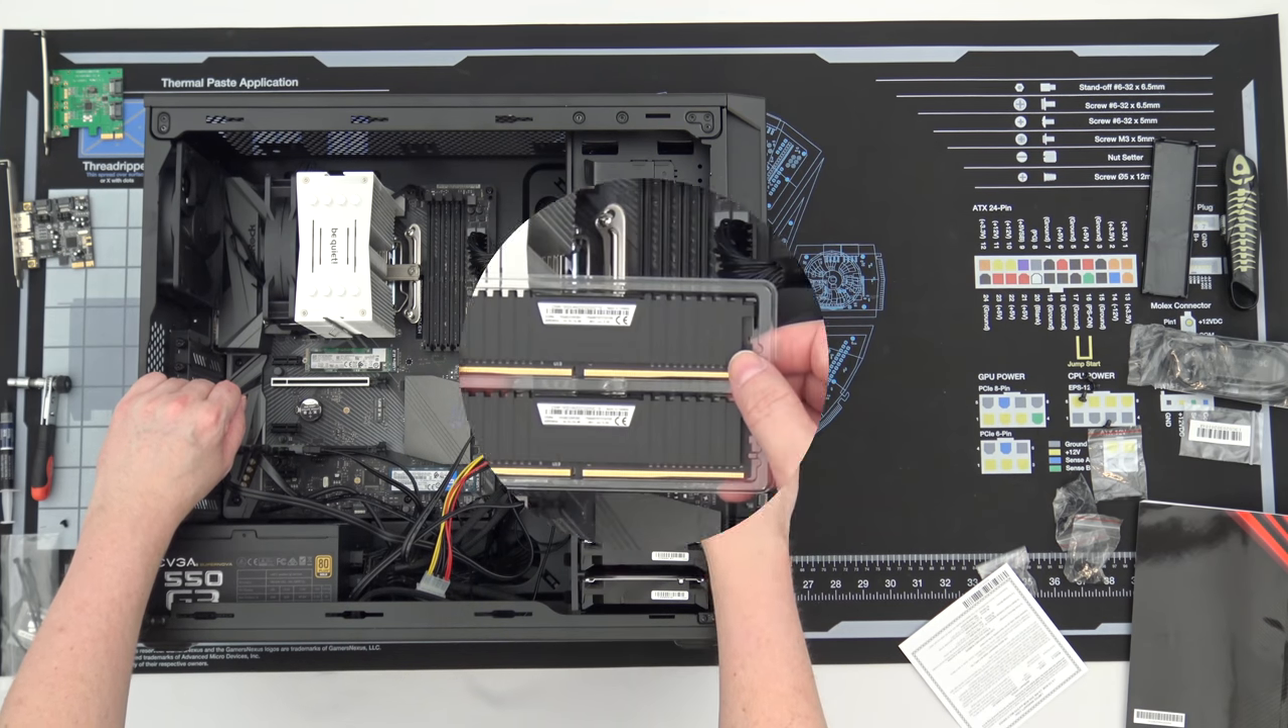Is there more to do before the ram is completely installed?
Yes.